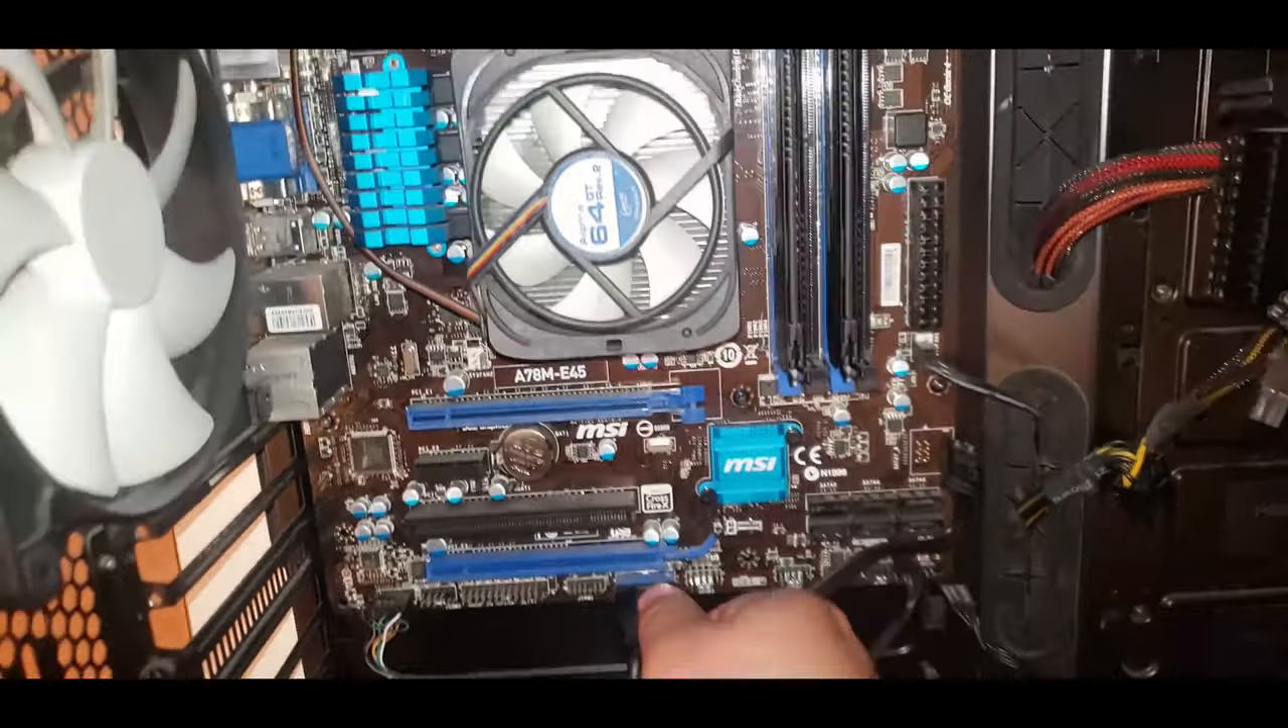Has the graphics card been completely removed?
Yes.